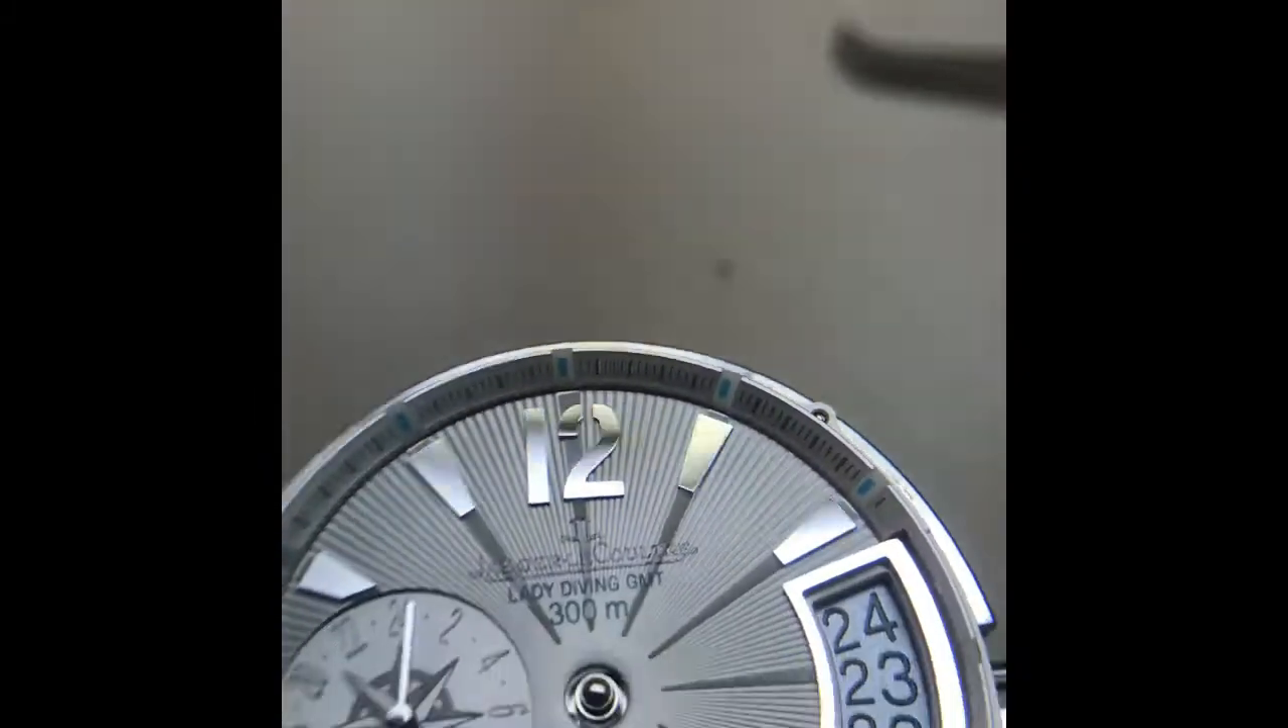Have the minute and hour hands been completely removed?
Yes.